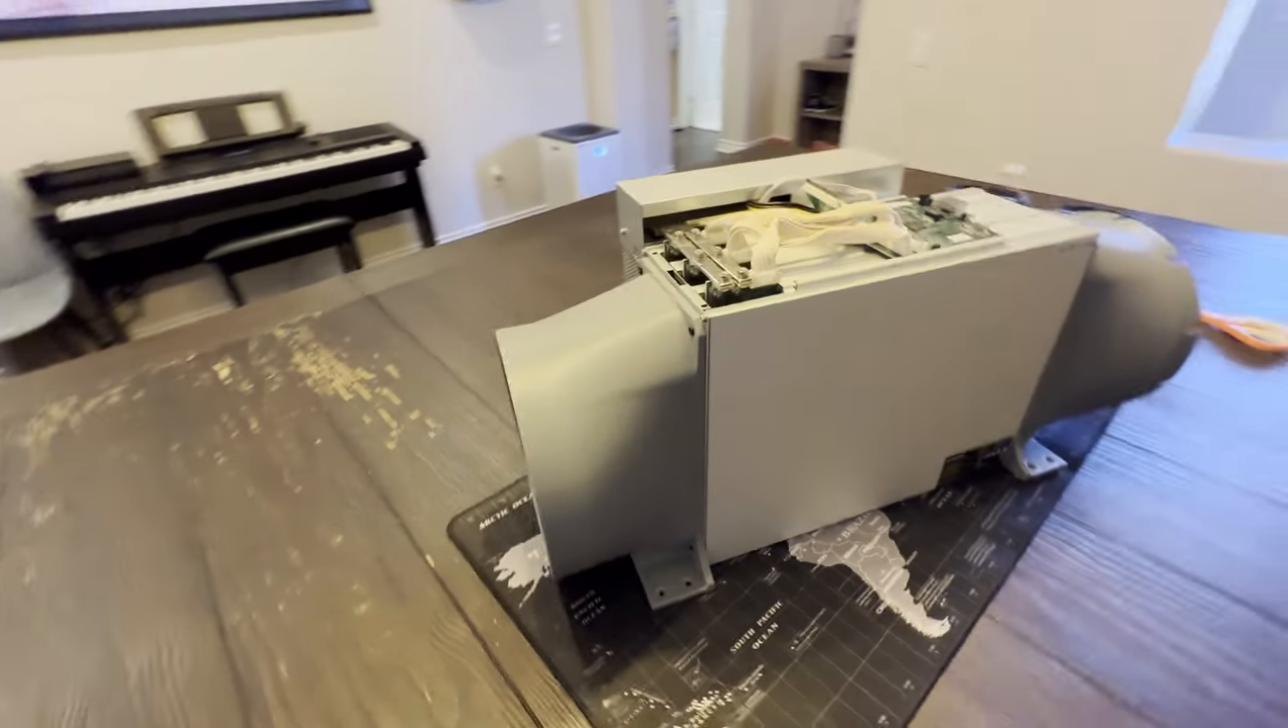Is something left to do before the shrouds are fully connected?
No.